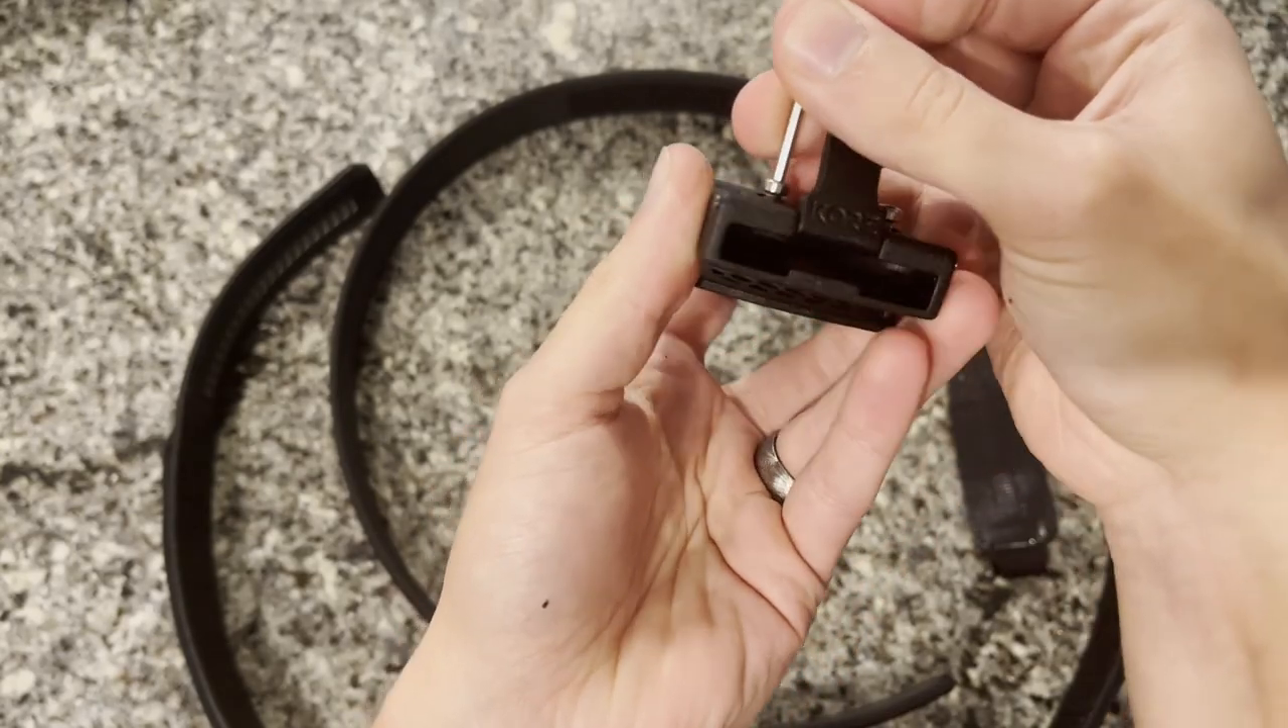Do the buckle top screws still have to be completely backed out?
Yes.